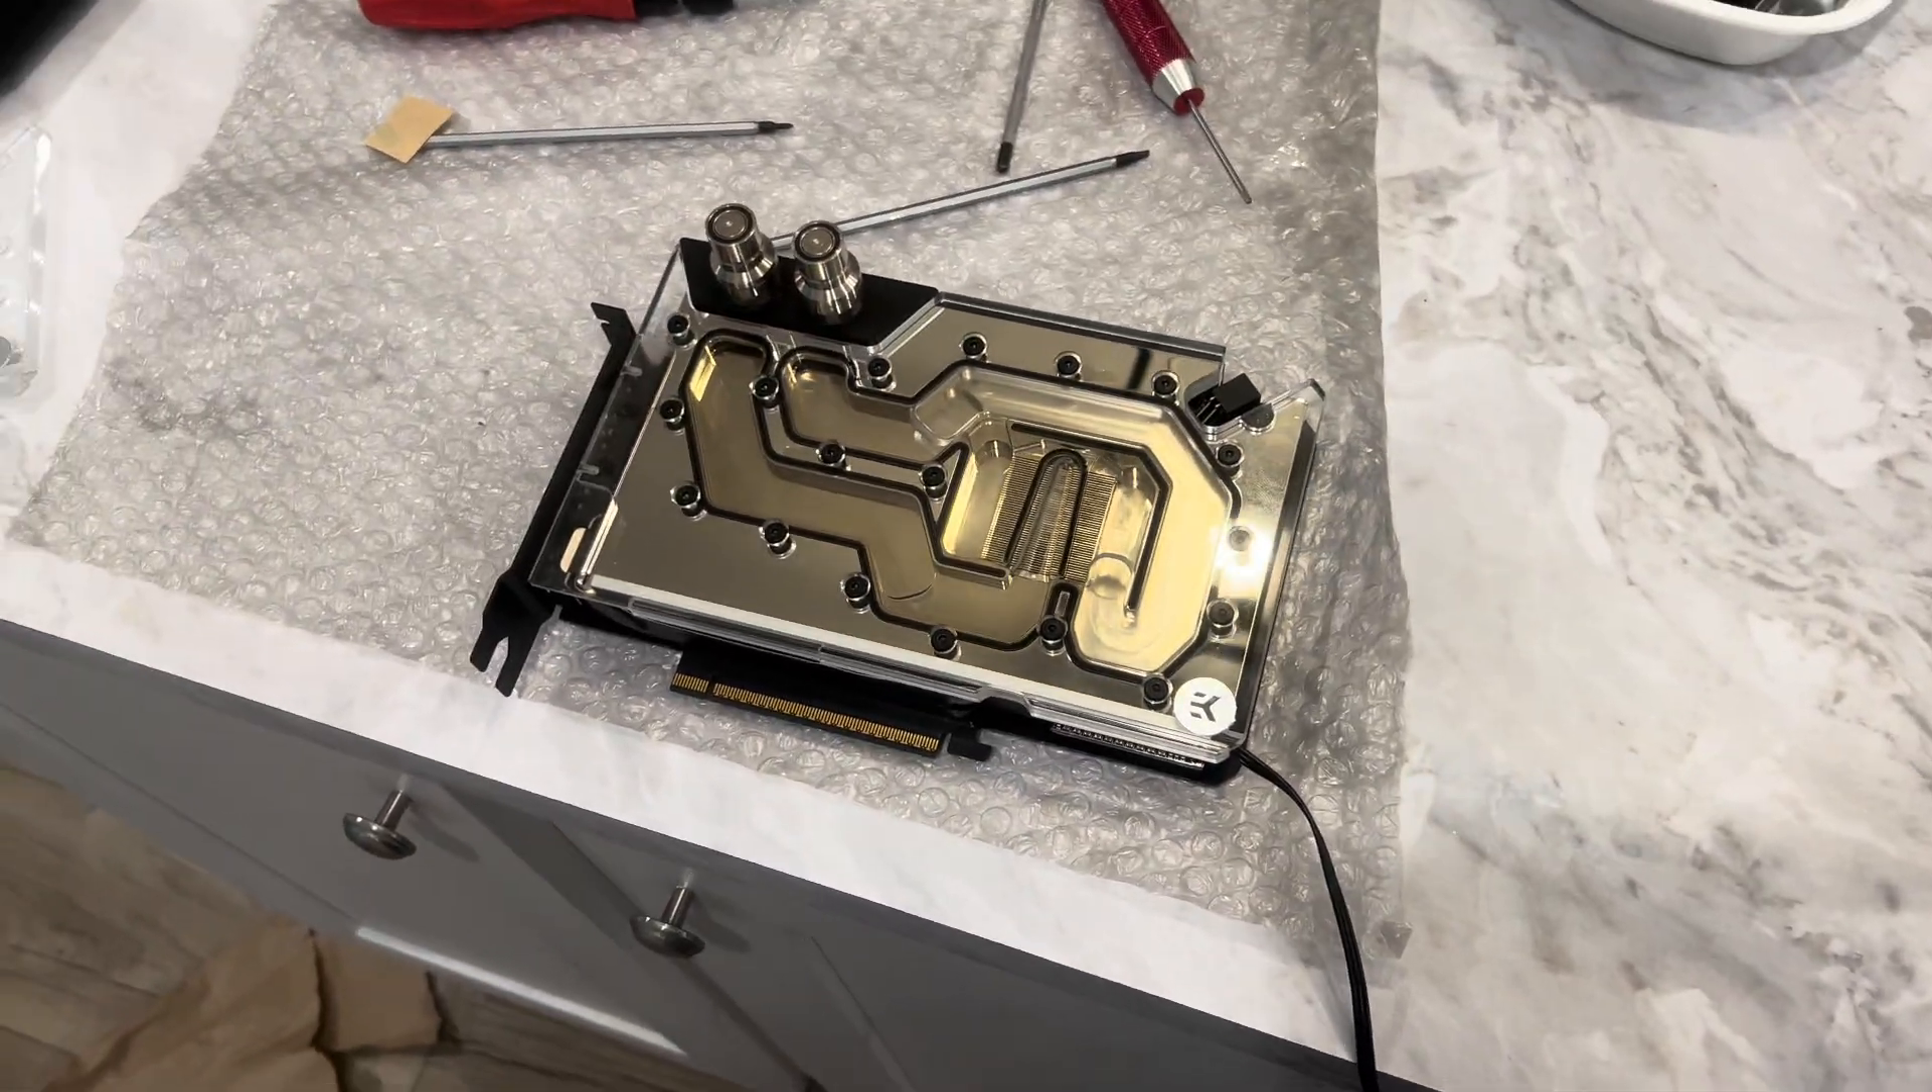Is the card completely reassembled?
Yes.